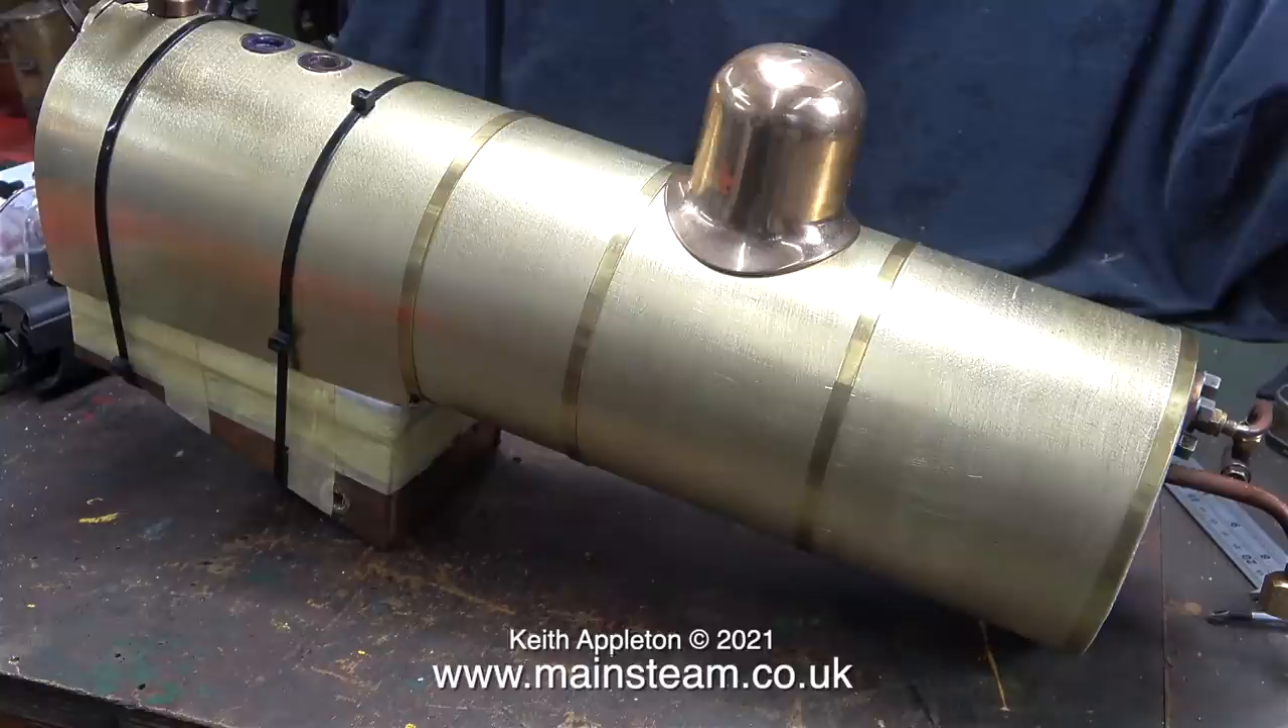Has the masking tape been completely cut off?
No.